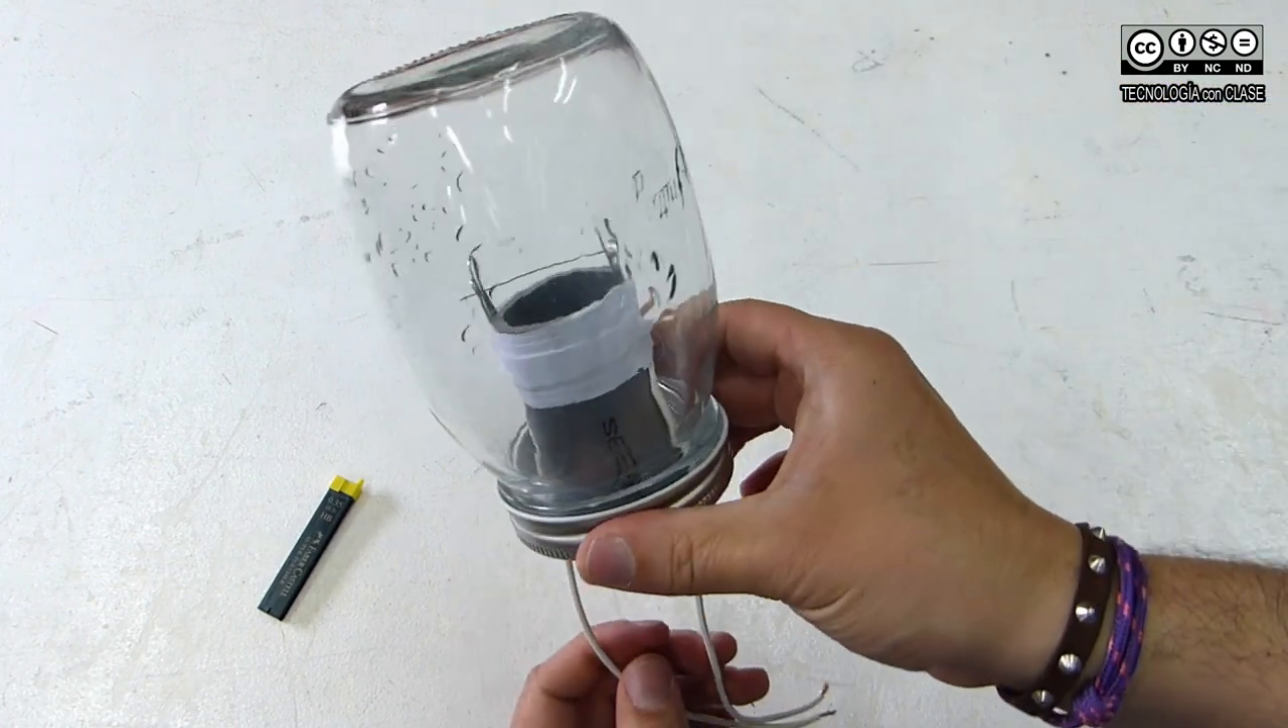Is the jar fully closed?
Yes.